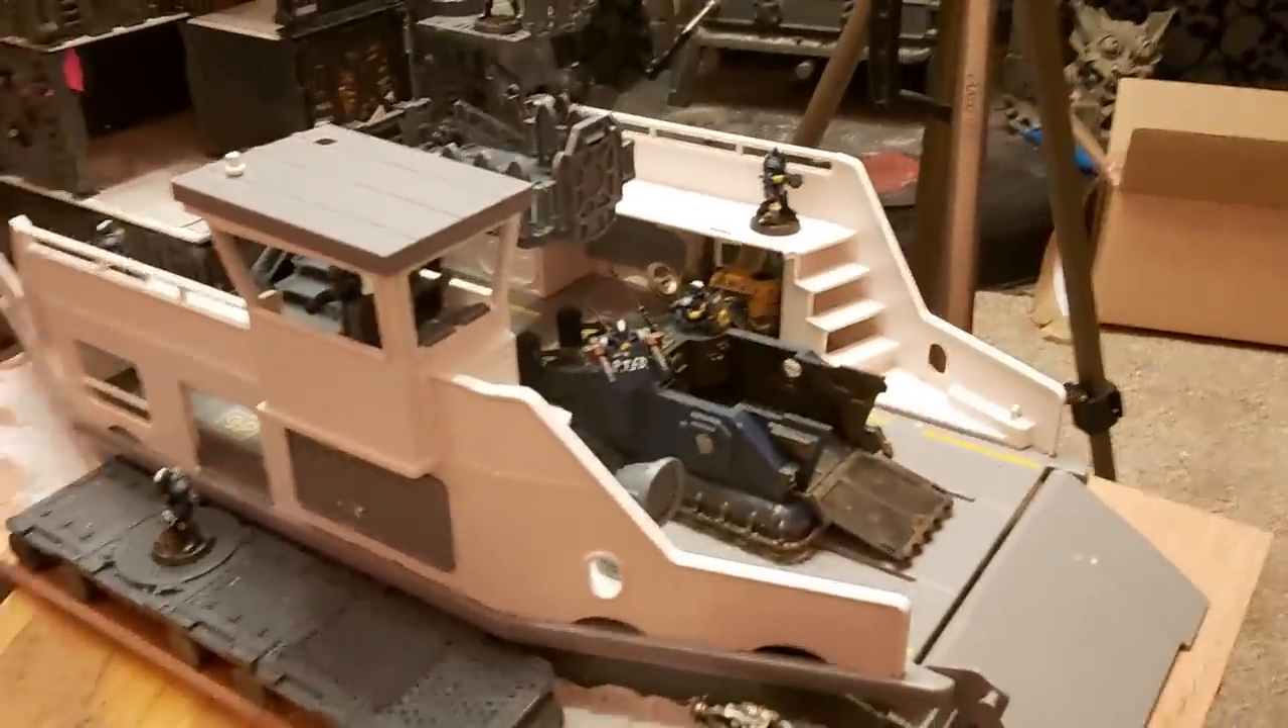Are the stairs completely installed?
Yes.